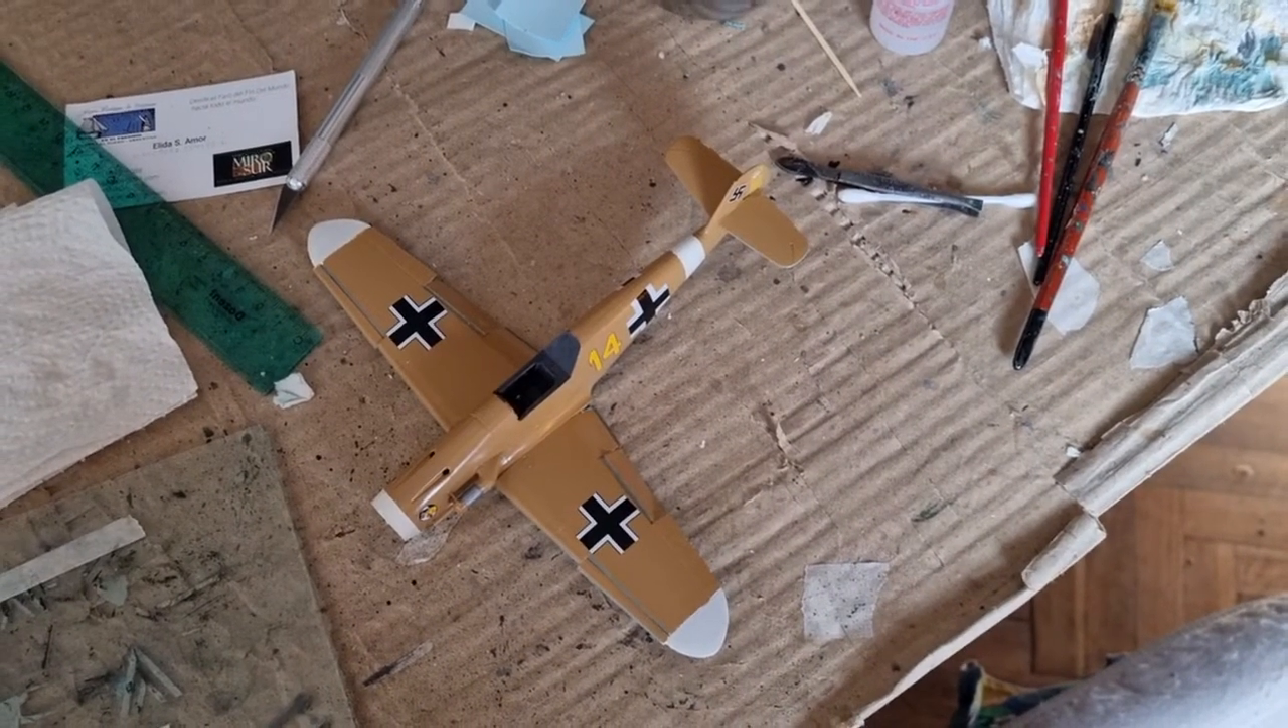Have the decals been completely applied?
Yes.